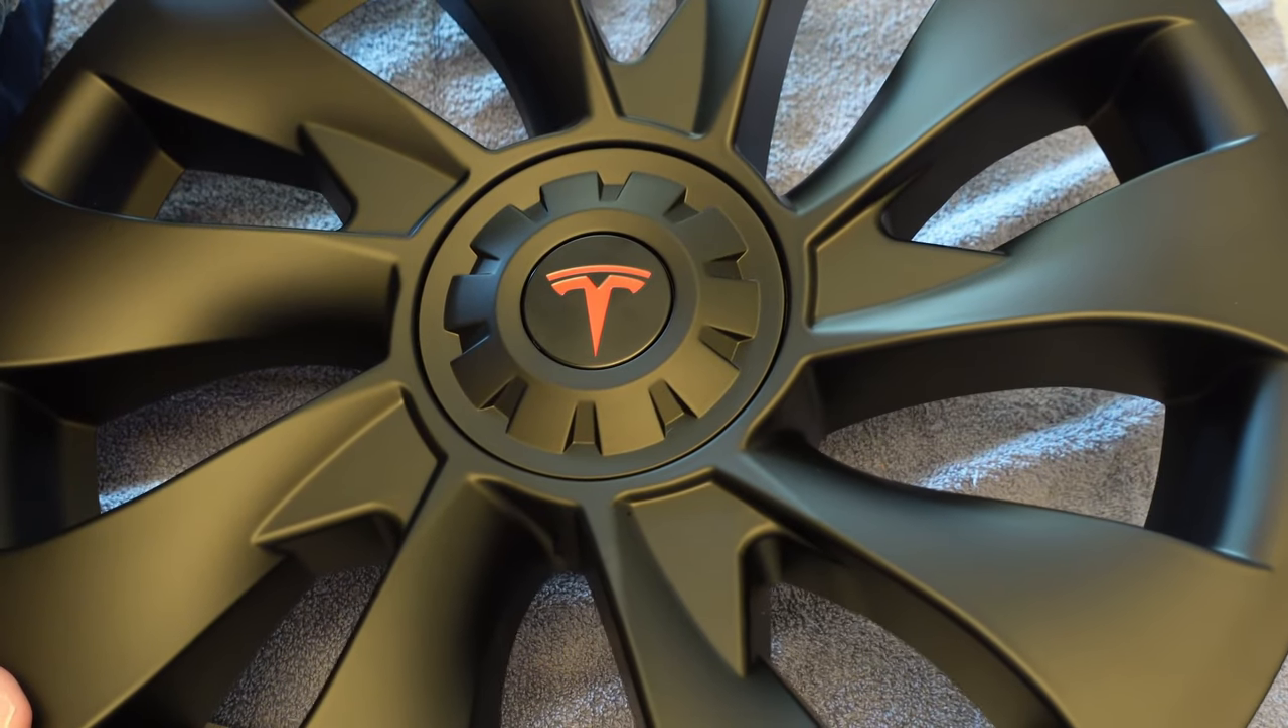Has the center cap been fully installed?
Yes.